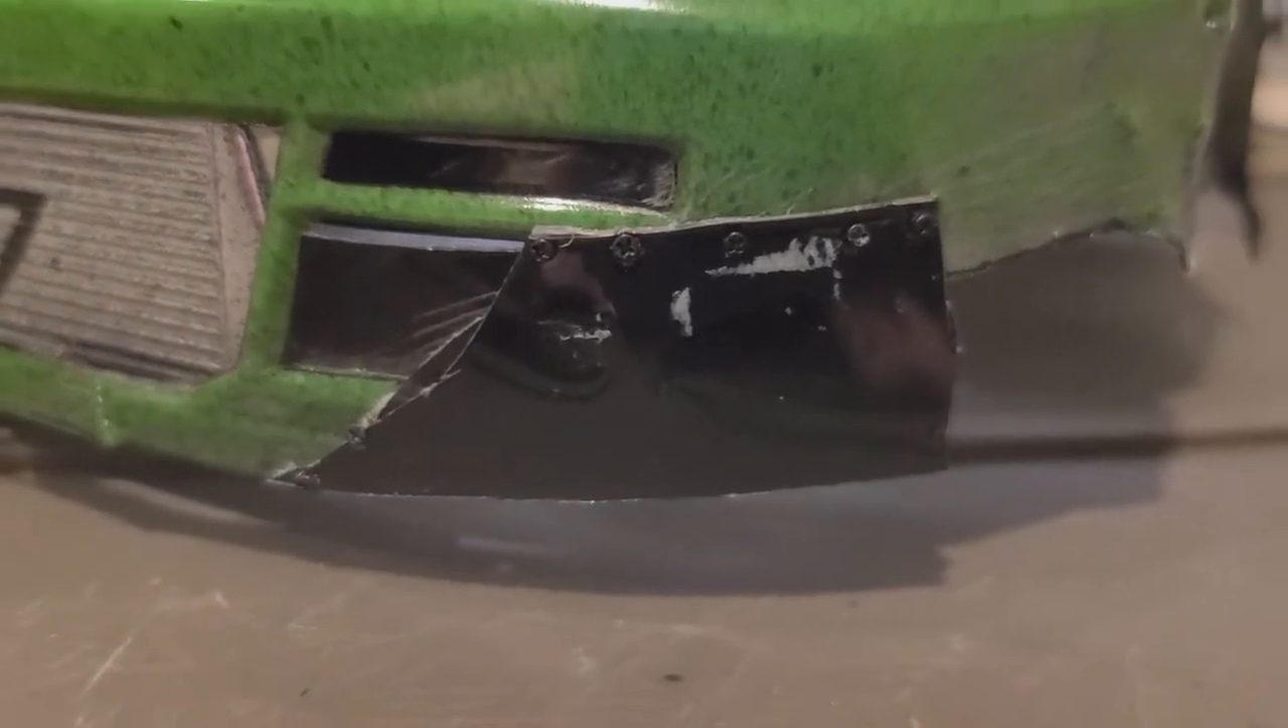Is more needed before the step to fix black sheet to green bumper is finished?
No.